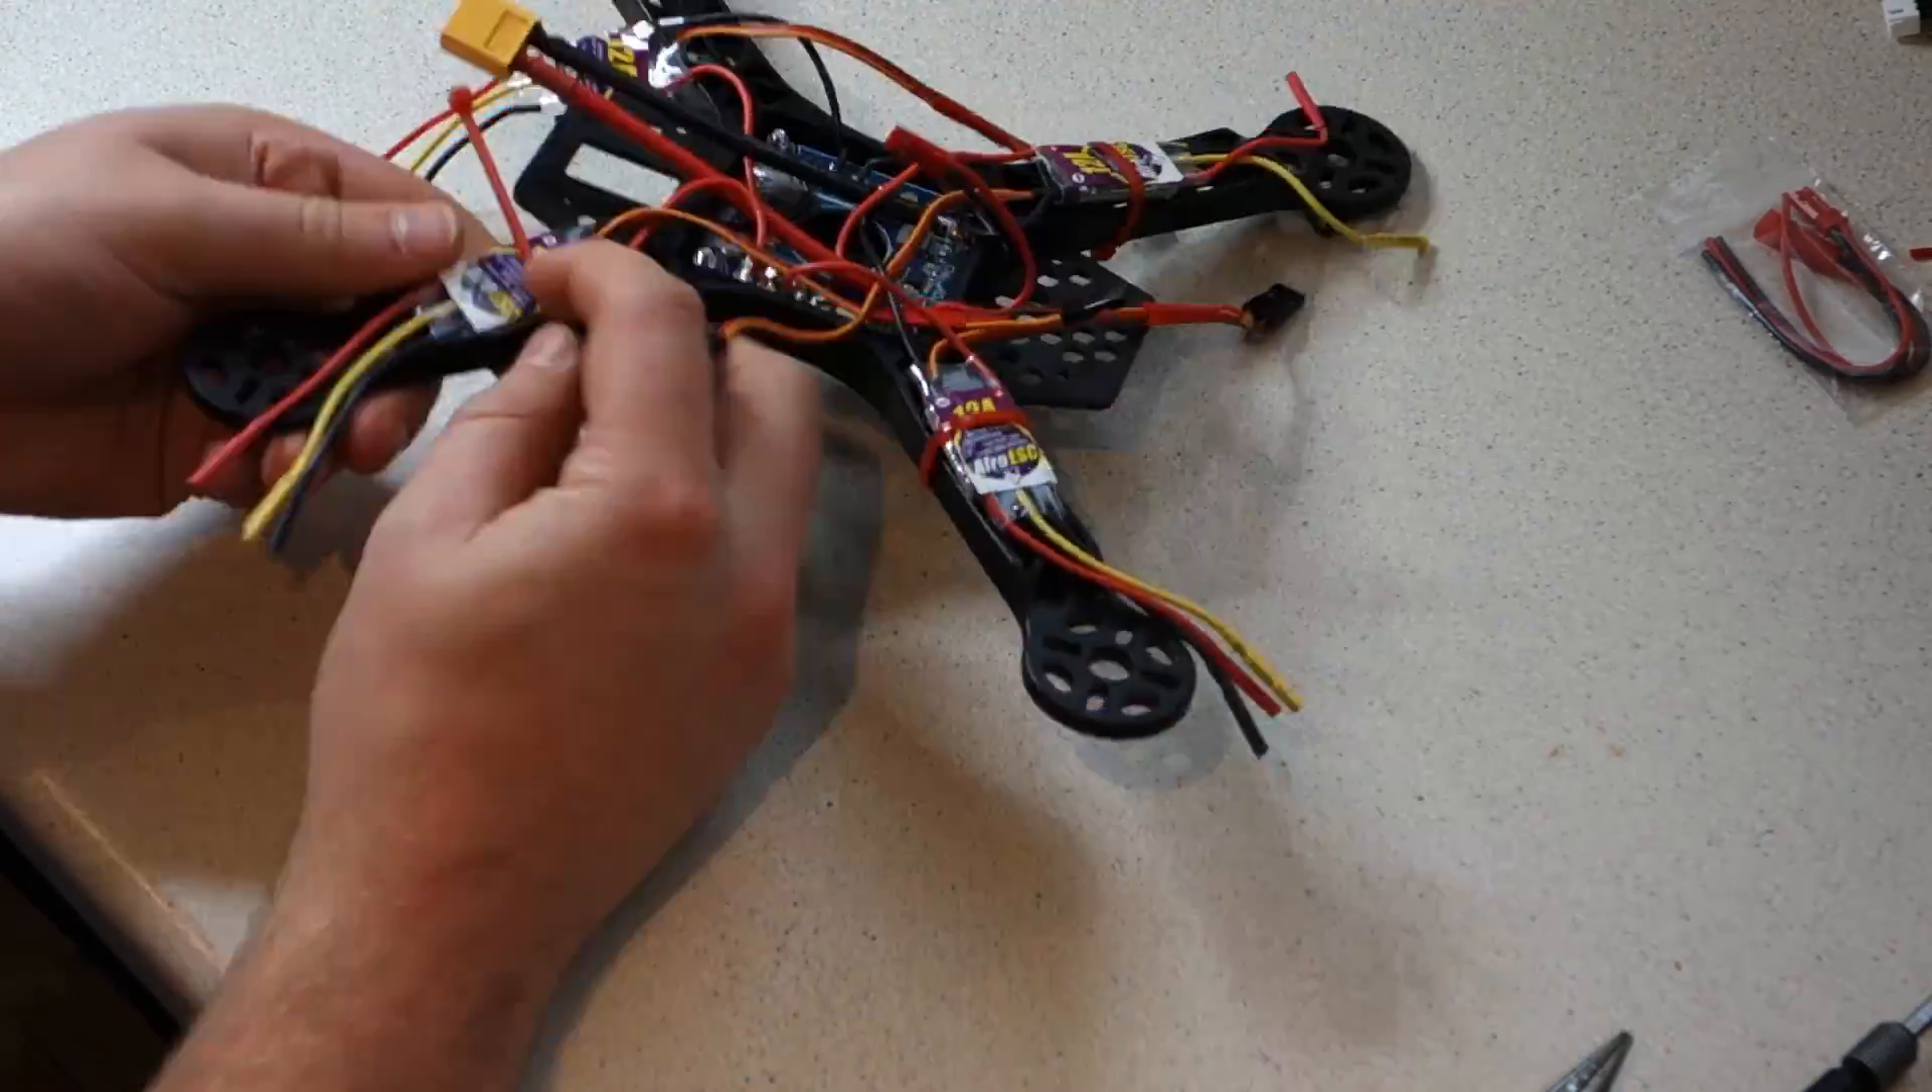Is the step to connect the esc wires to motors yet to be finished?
Yes.